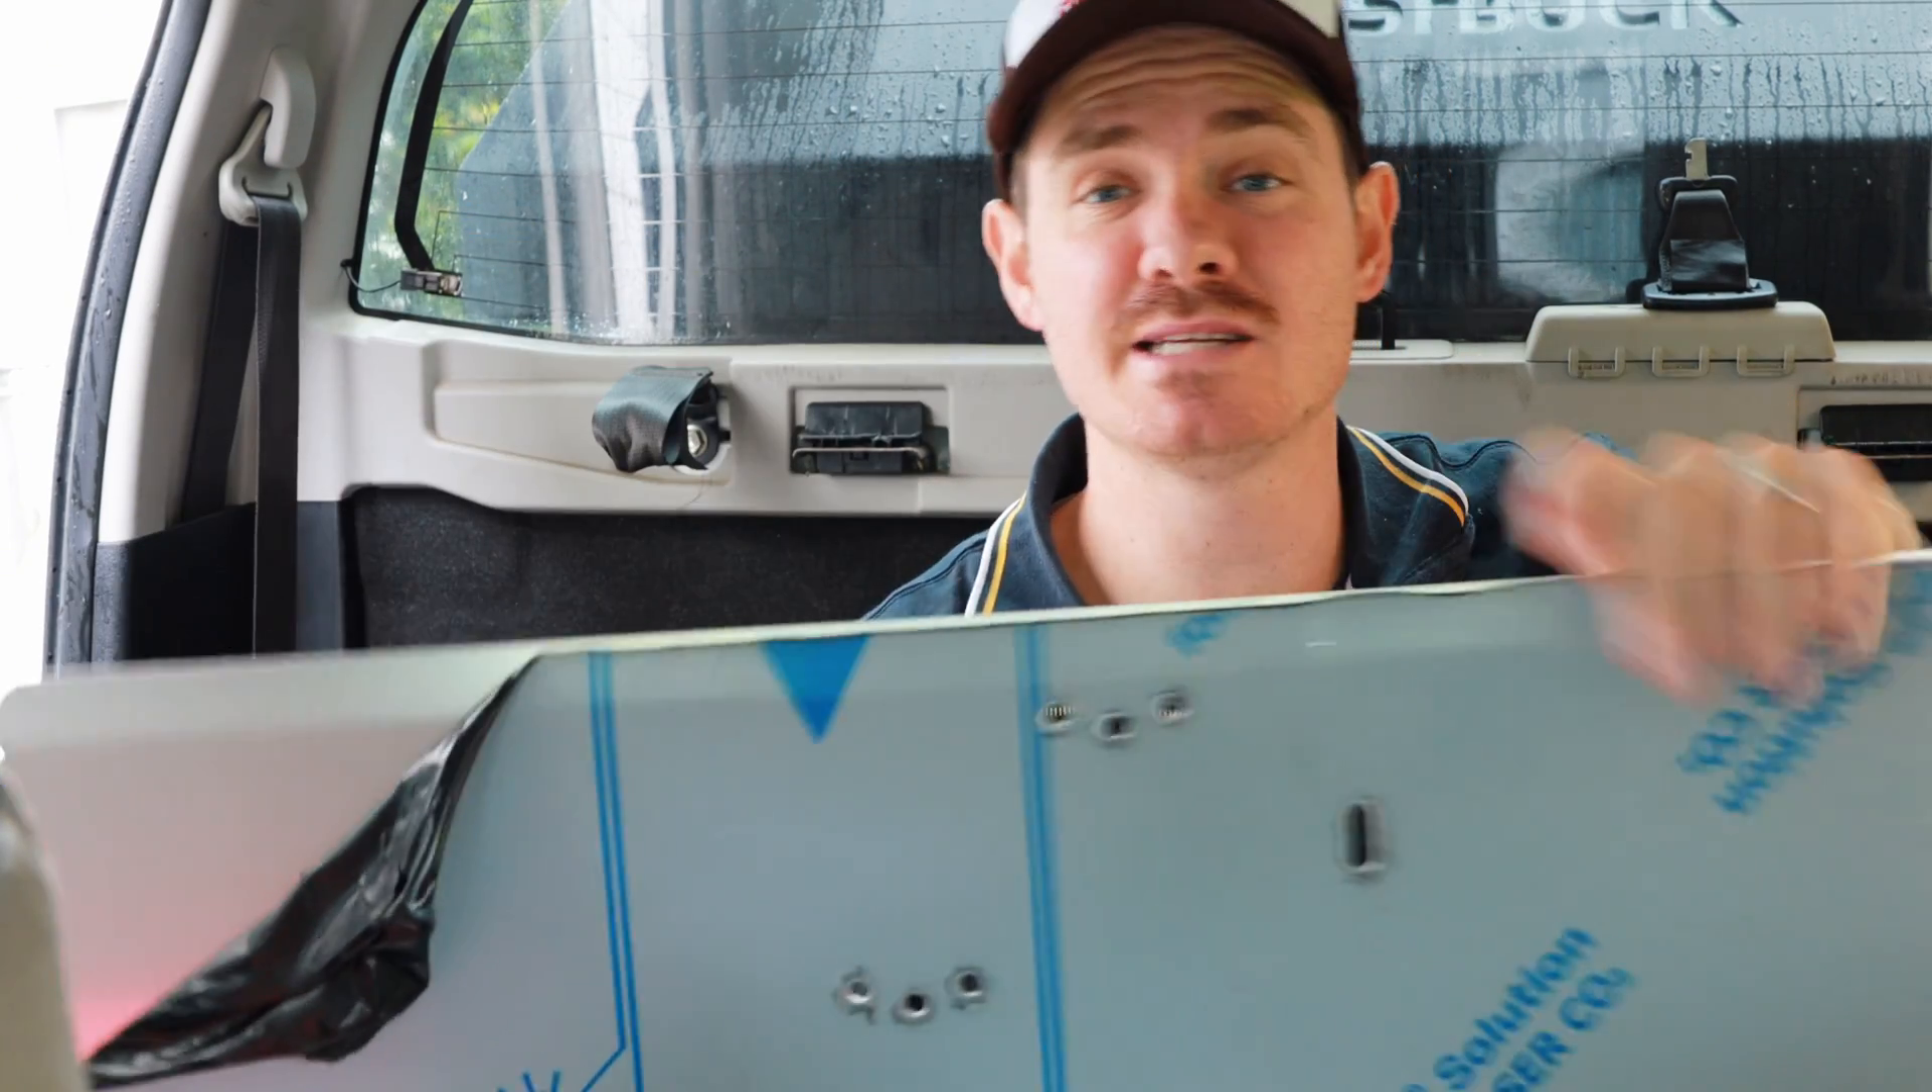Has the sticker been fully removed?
No.